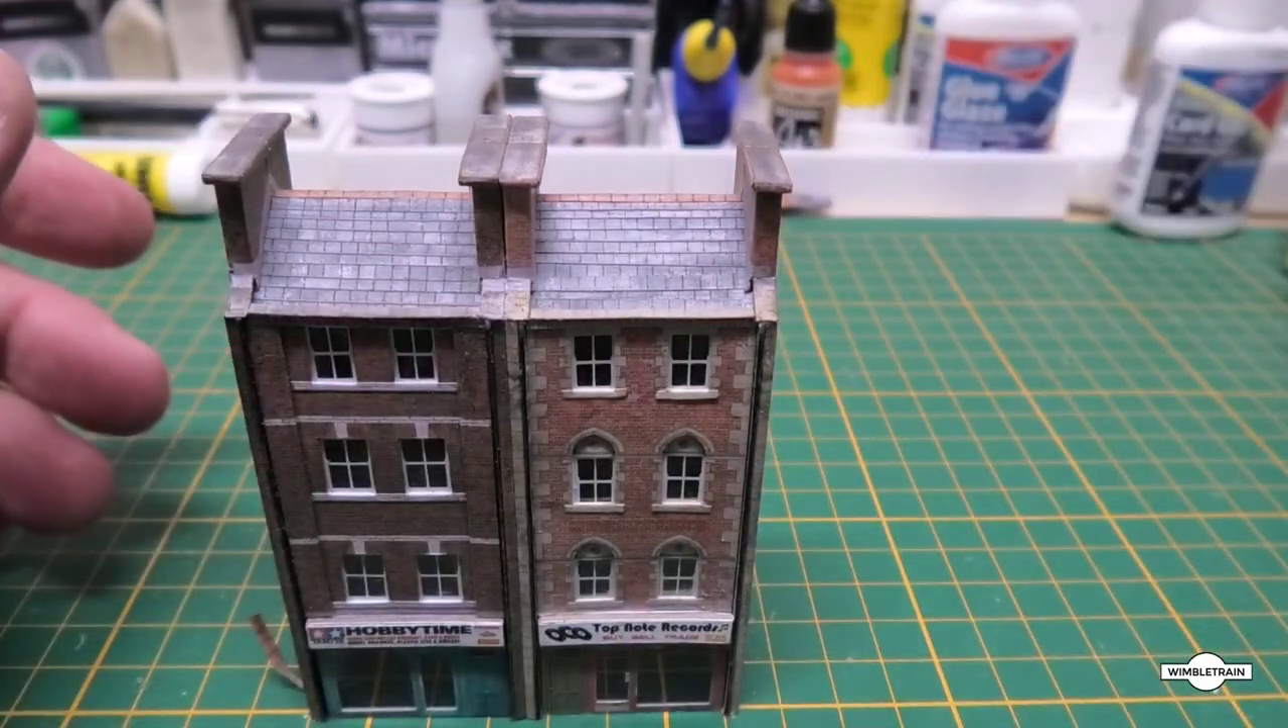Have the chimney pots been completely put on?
No.